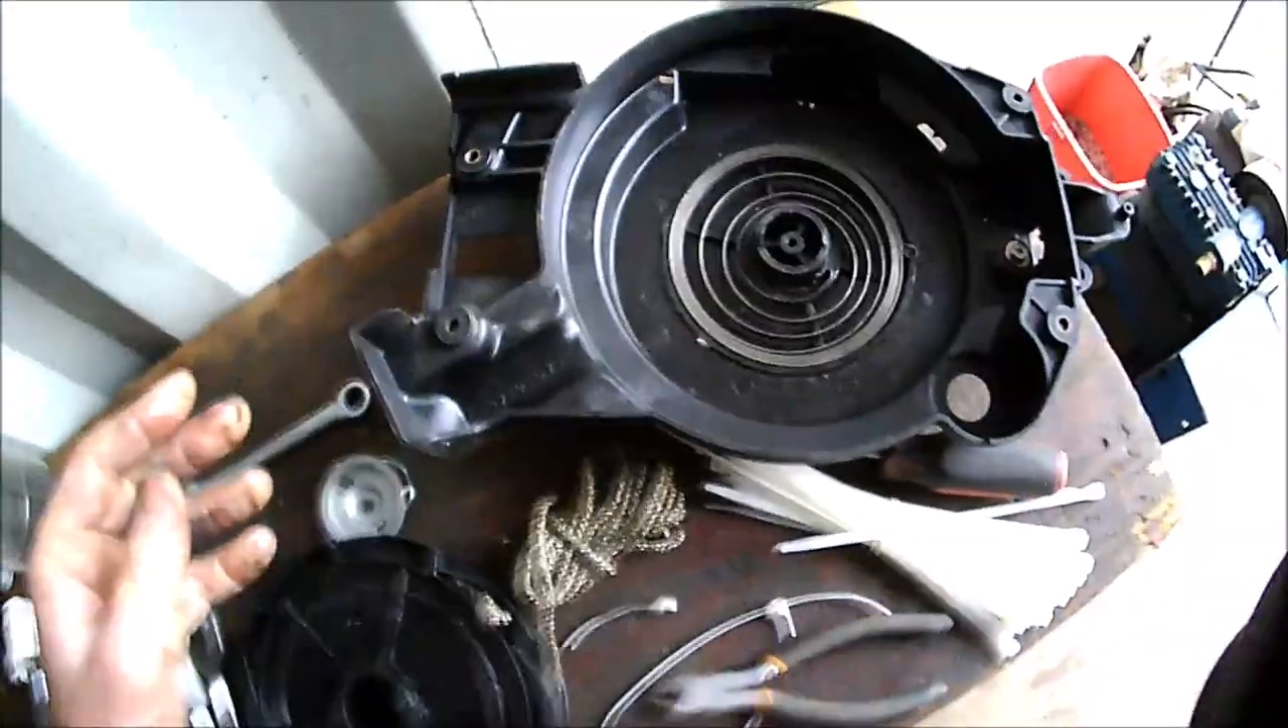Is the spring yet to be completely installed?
No.